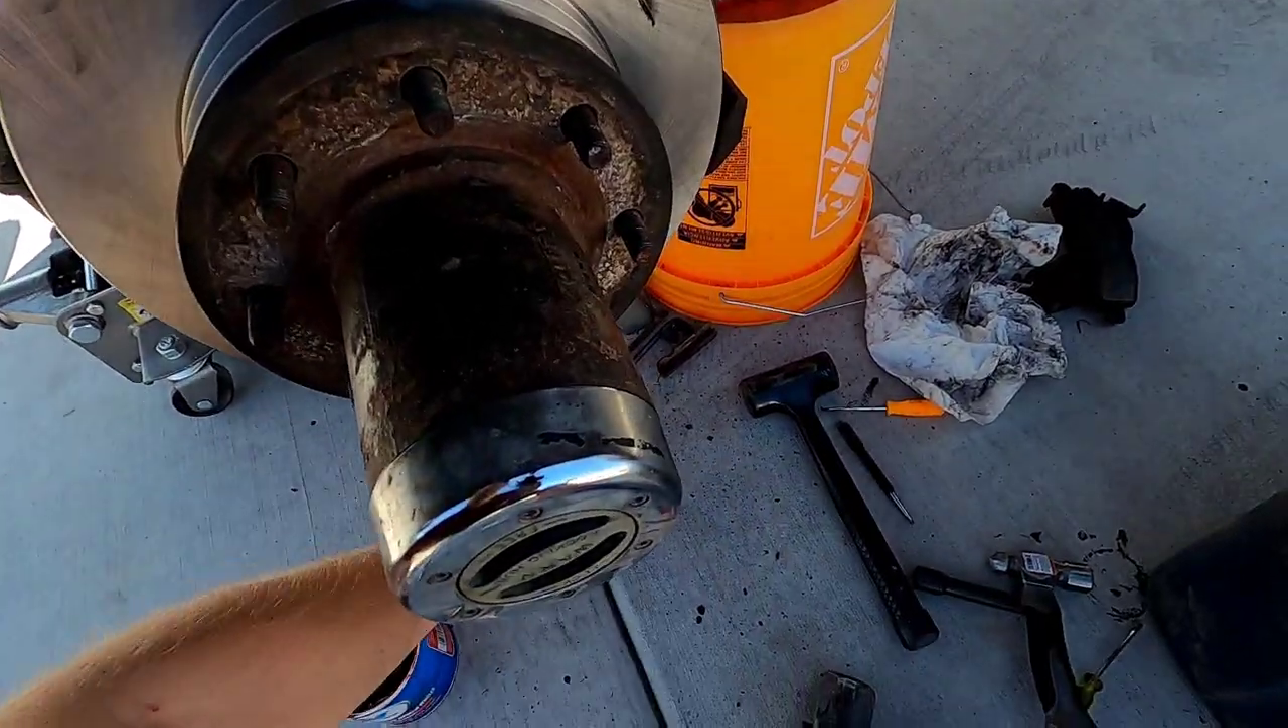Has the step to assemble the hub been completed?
Yes.